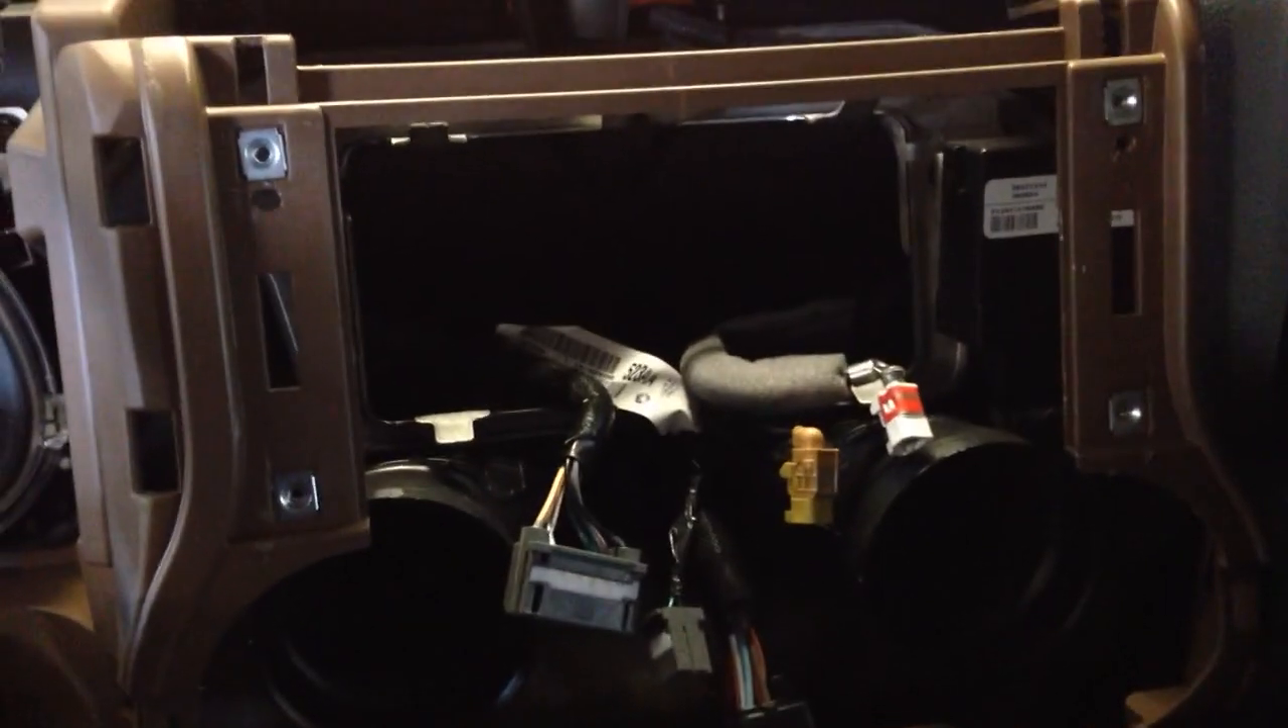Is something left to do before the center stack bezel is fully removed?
No.